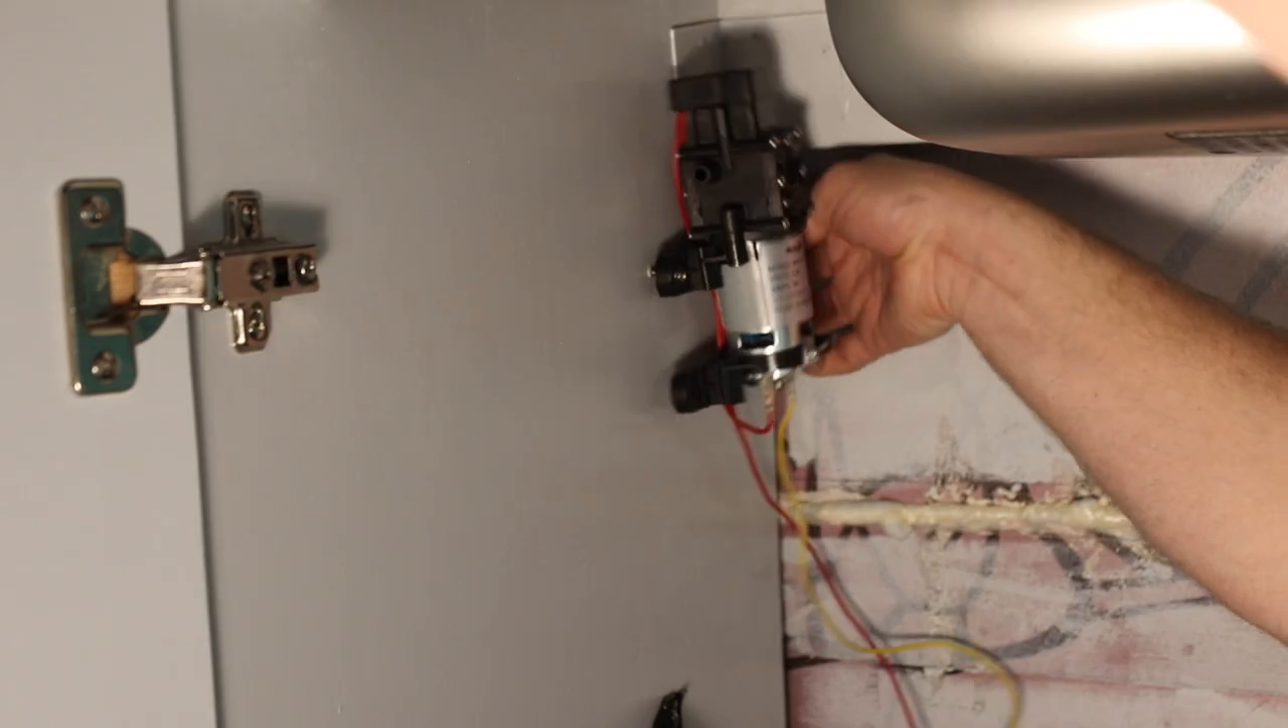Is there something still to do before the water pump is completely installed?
Yes.